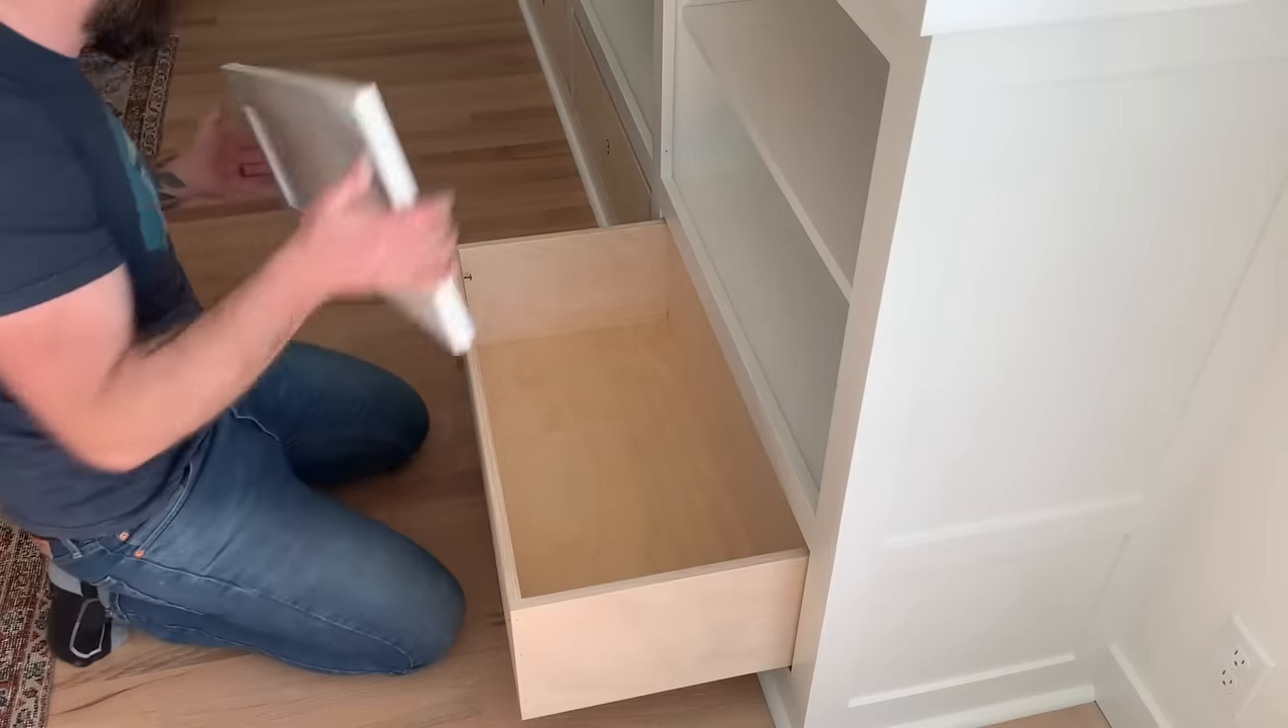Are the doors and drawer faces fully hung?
No.